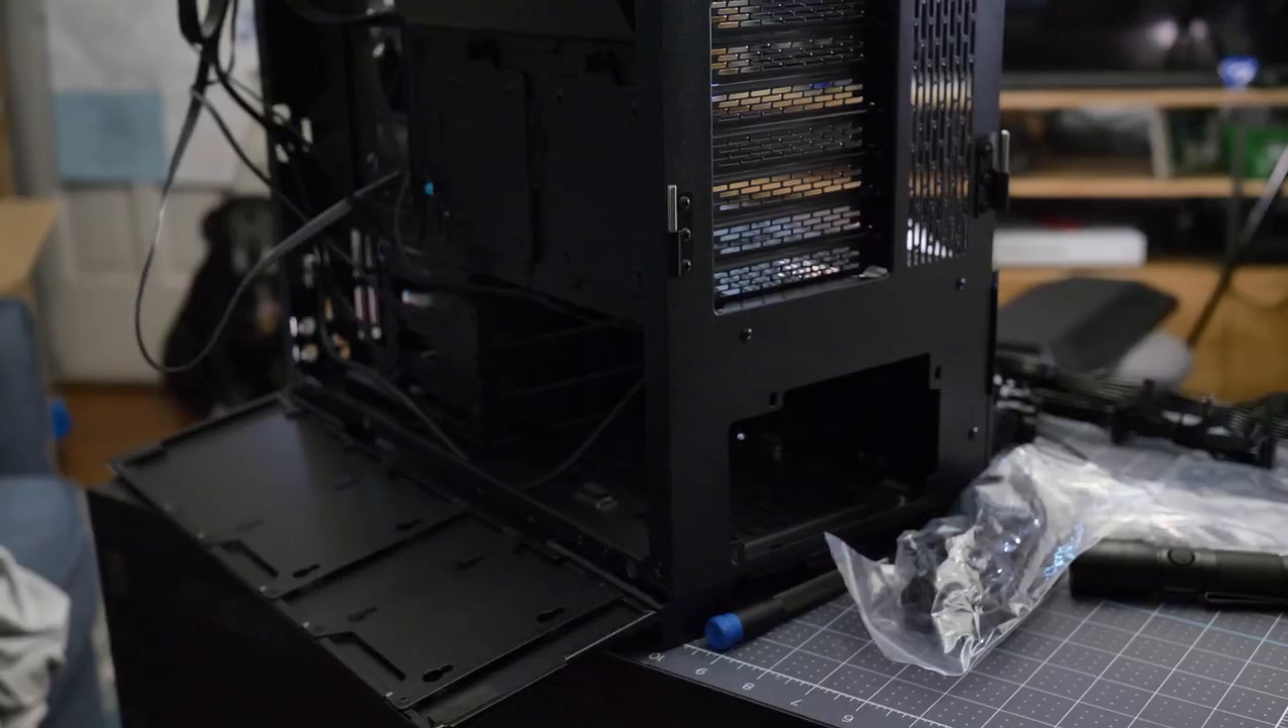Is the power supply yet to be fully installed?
Yes.